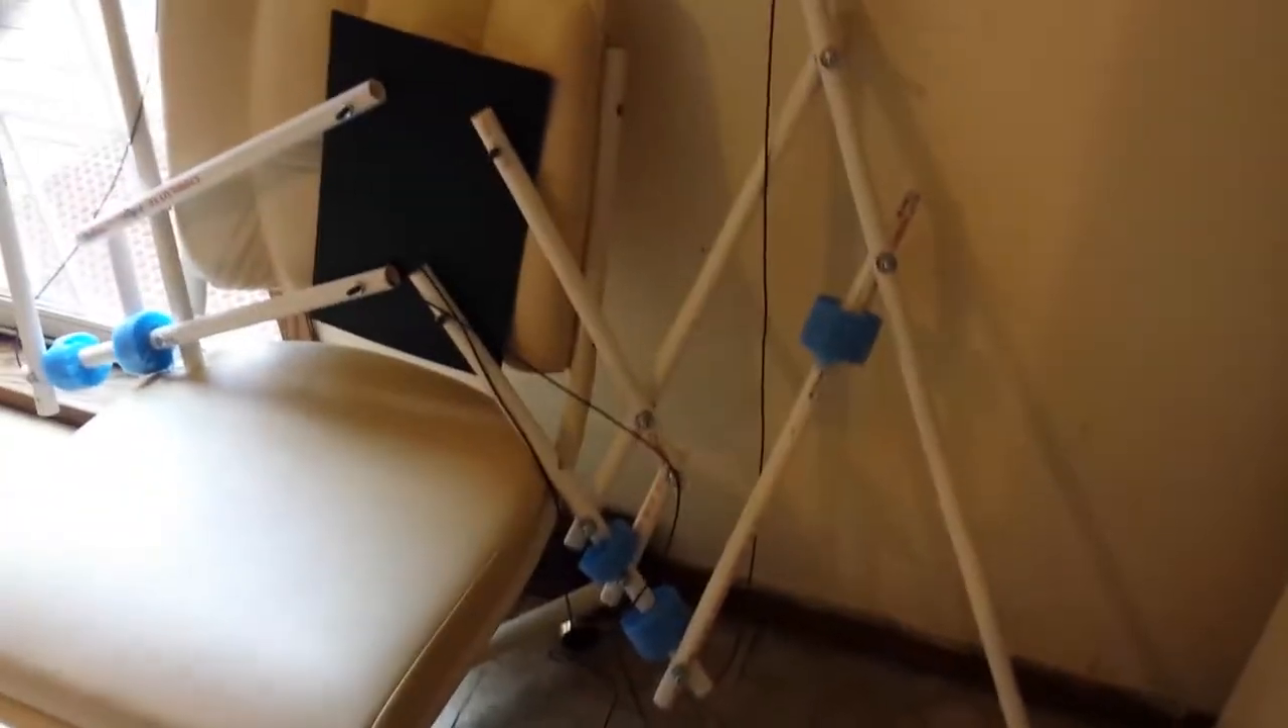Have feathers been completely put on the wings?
No.